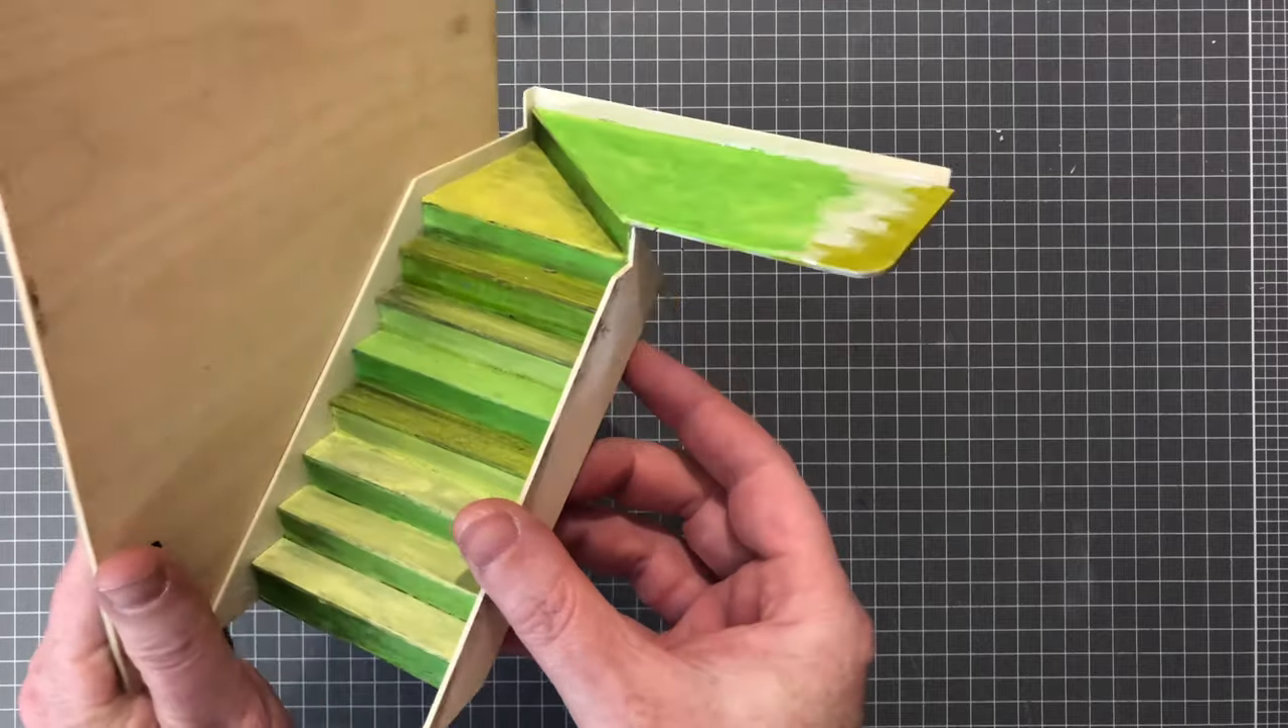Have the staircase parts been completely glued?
Yes.